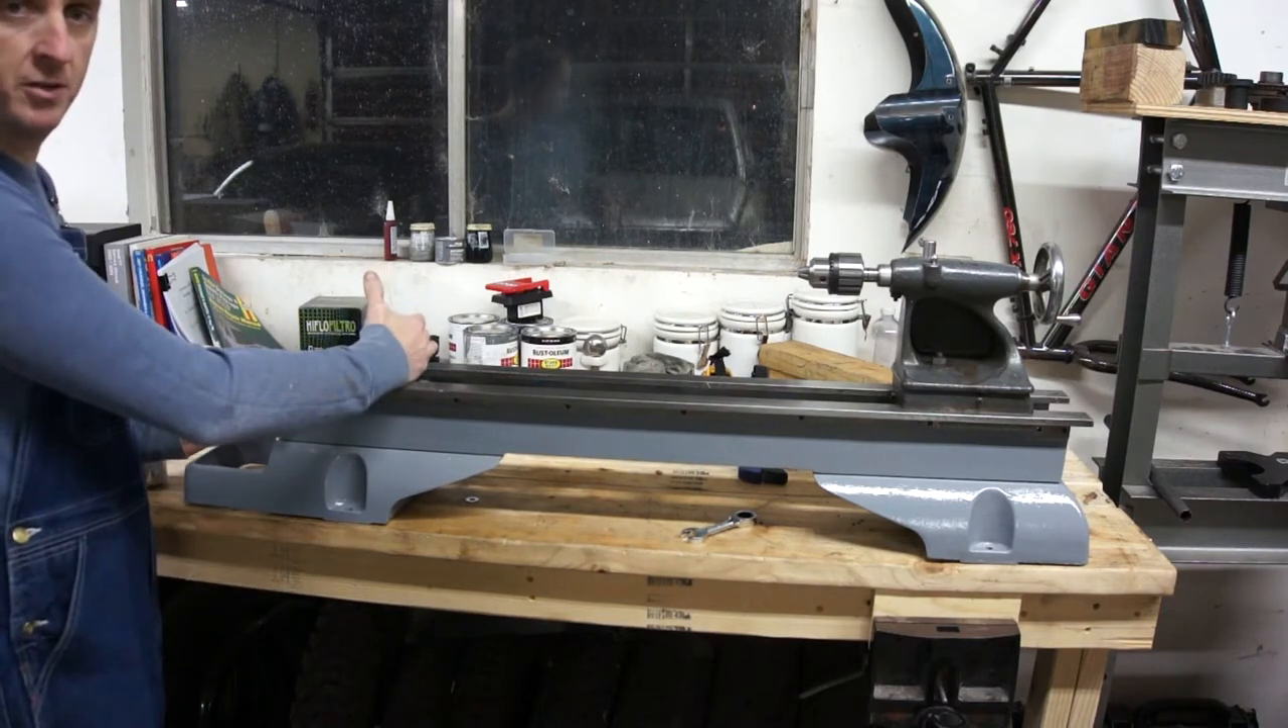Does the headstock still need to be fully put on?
Yes.